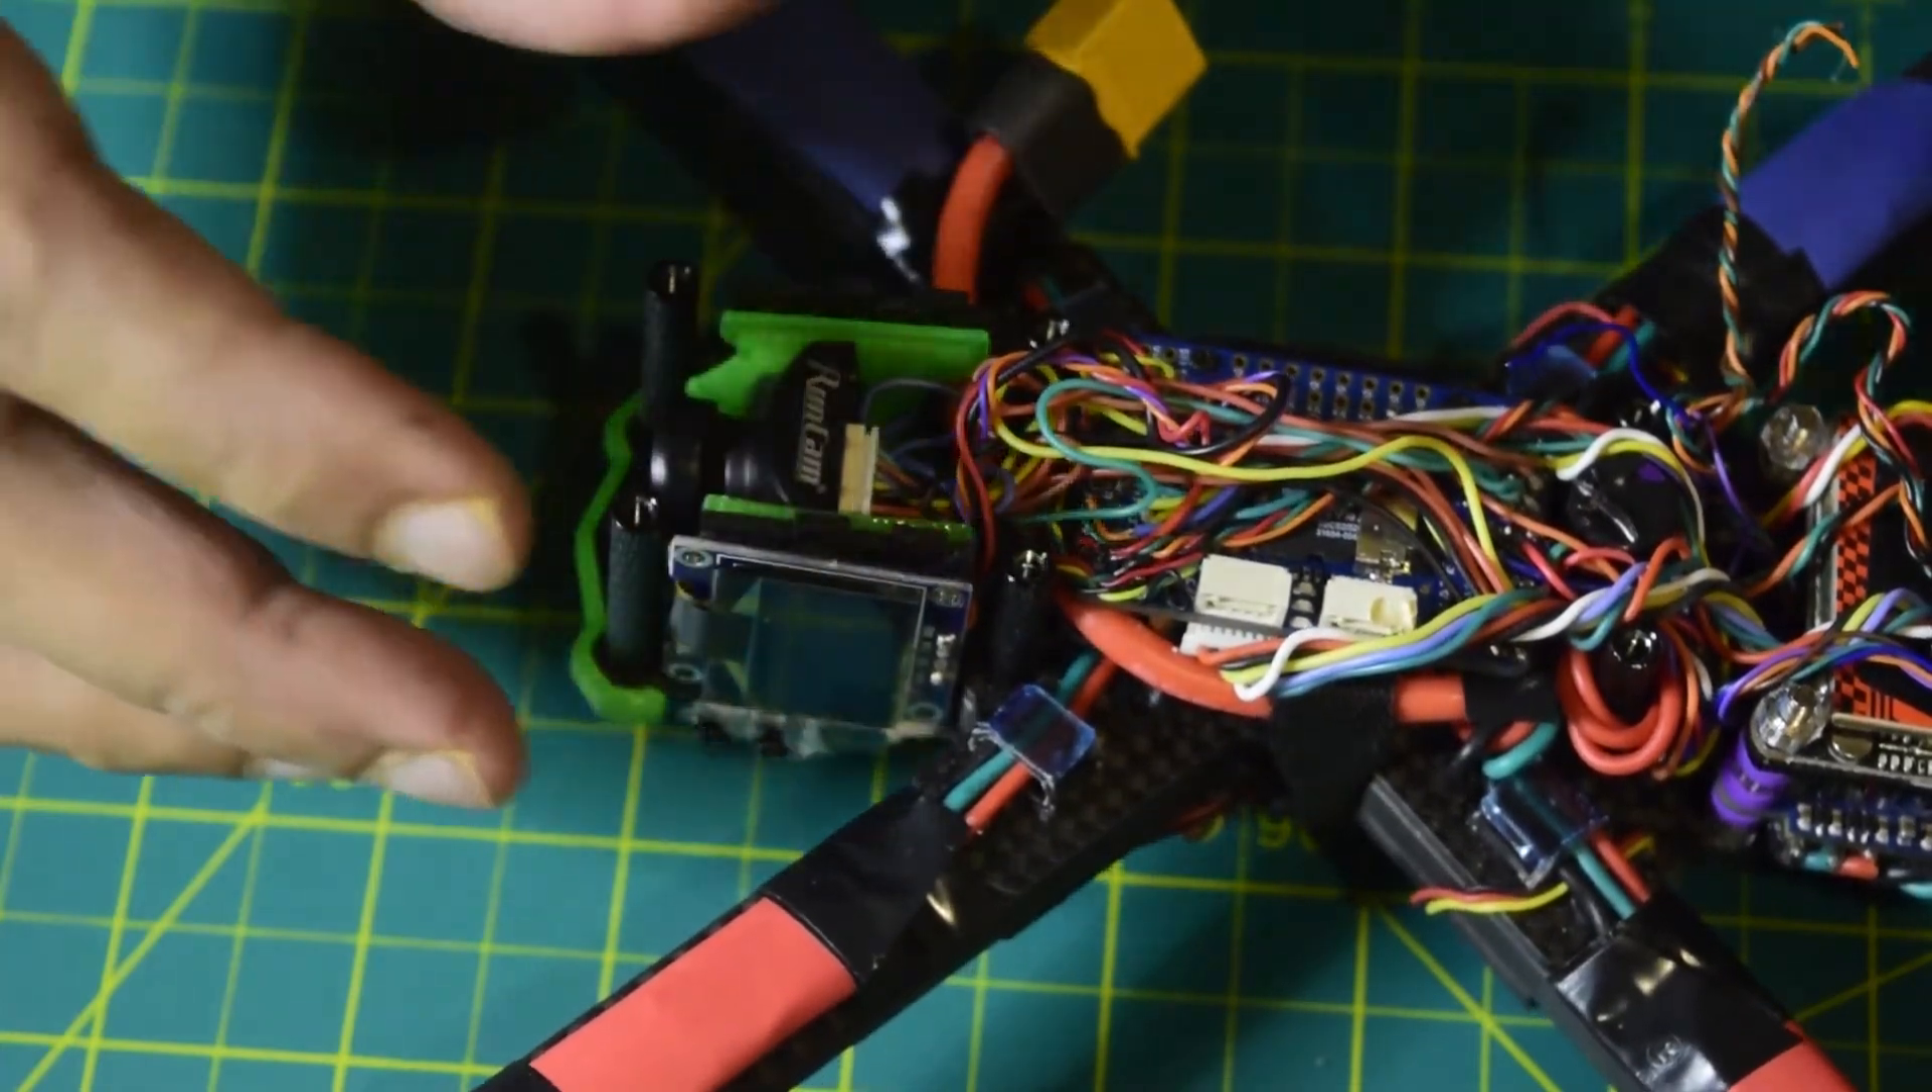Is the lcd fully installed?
Yes.